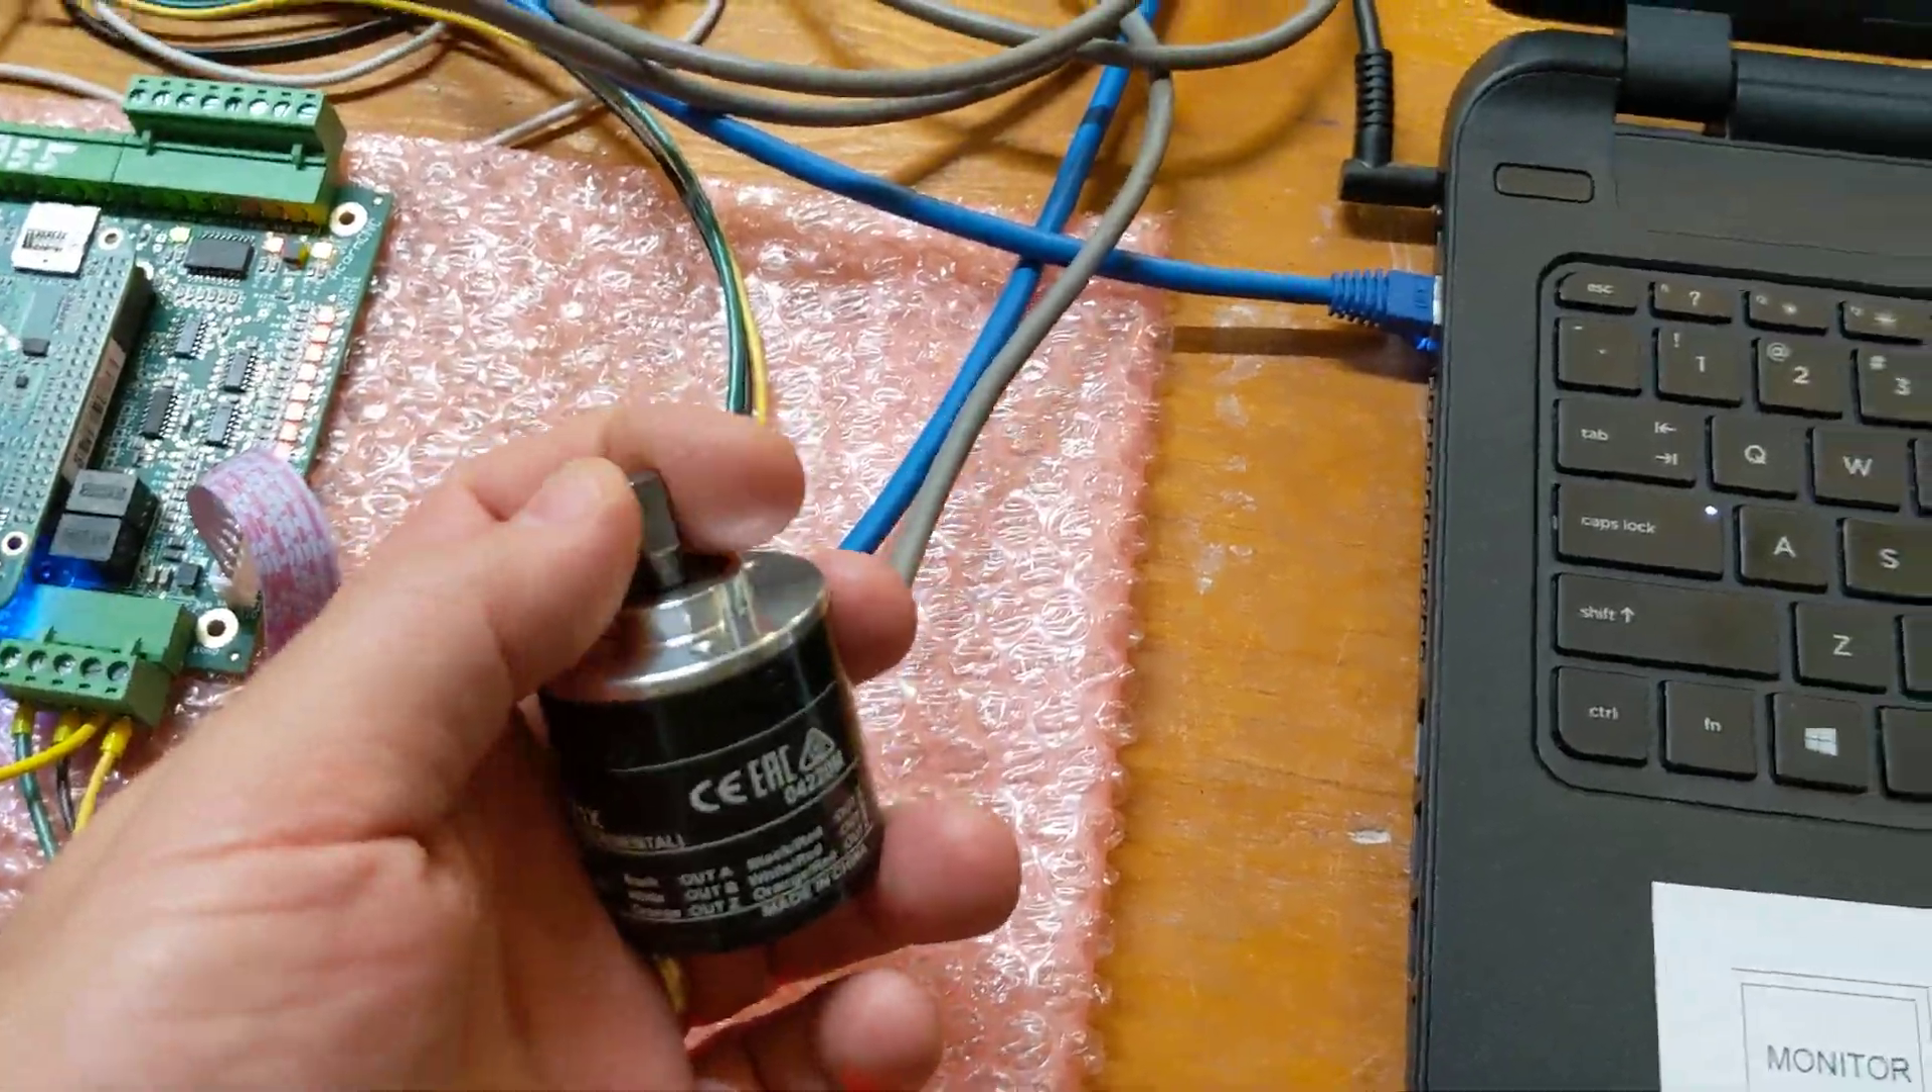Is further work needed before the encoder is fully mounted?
Yes.